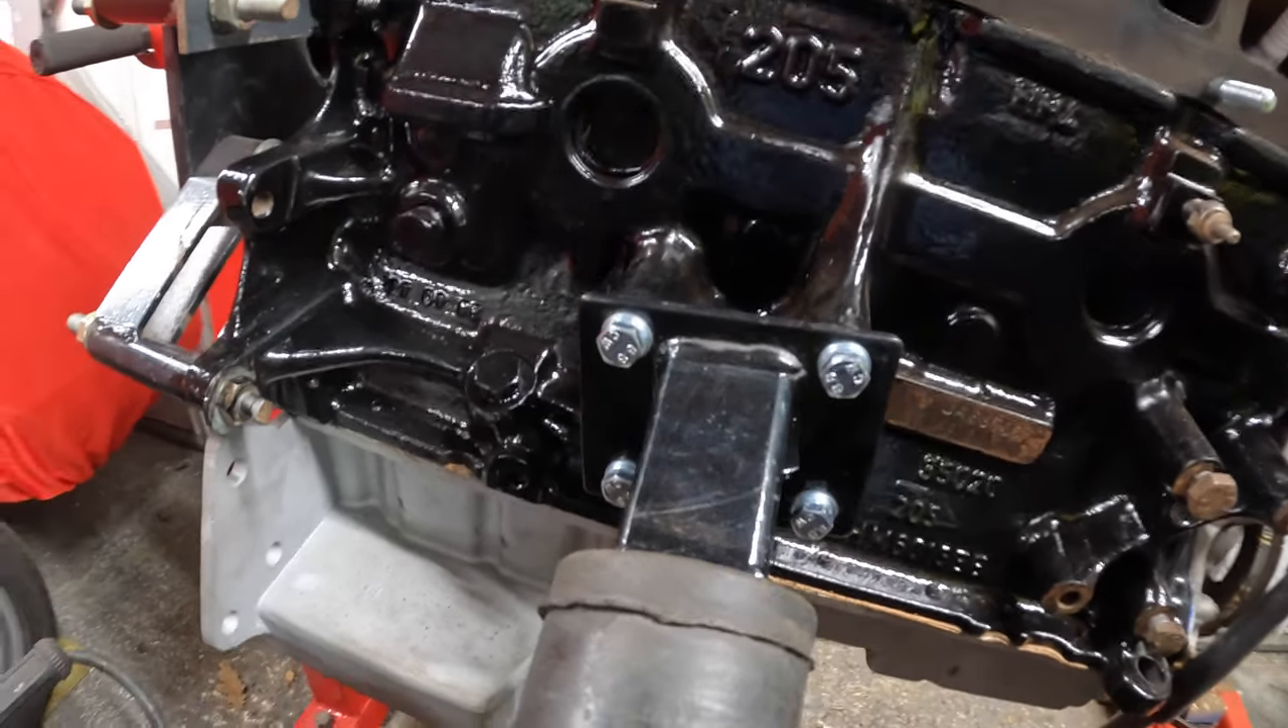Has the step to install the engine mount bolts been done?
Yes.